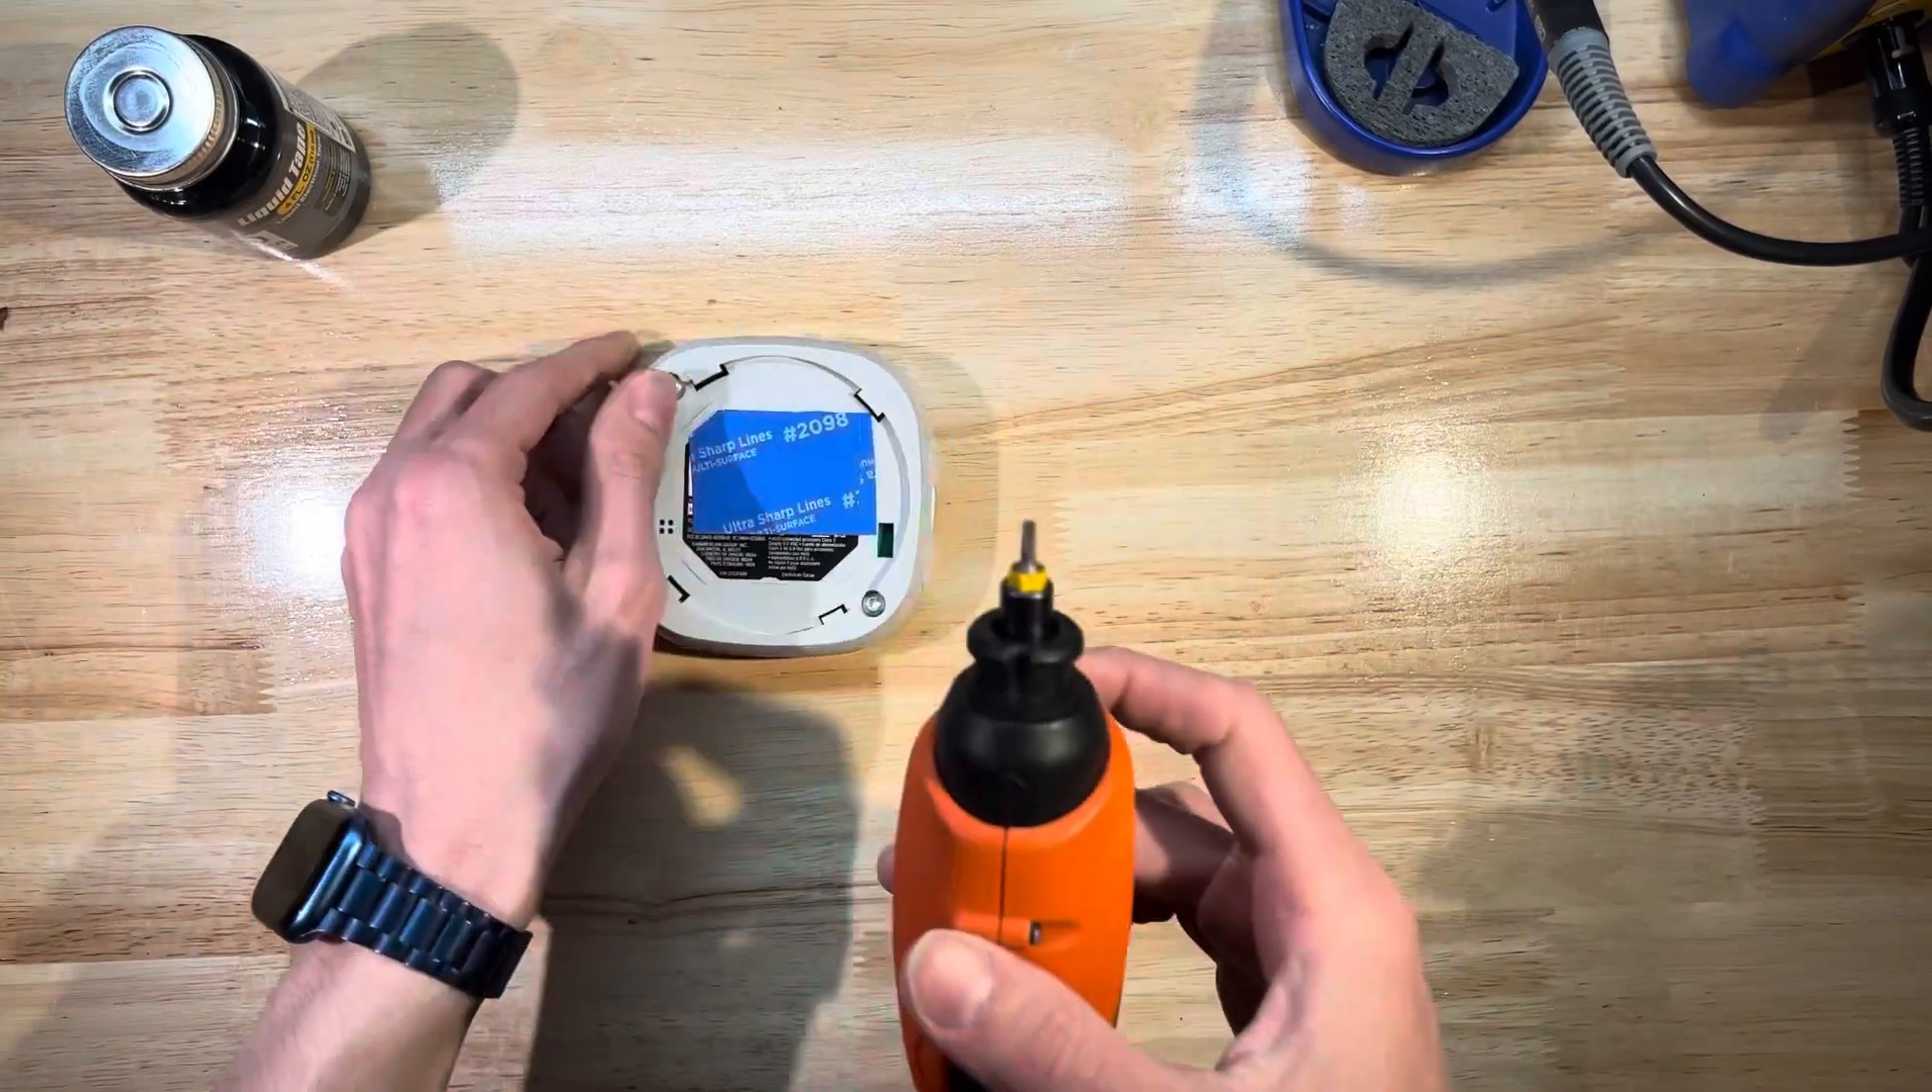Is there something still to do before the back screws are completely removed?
Yes.